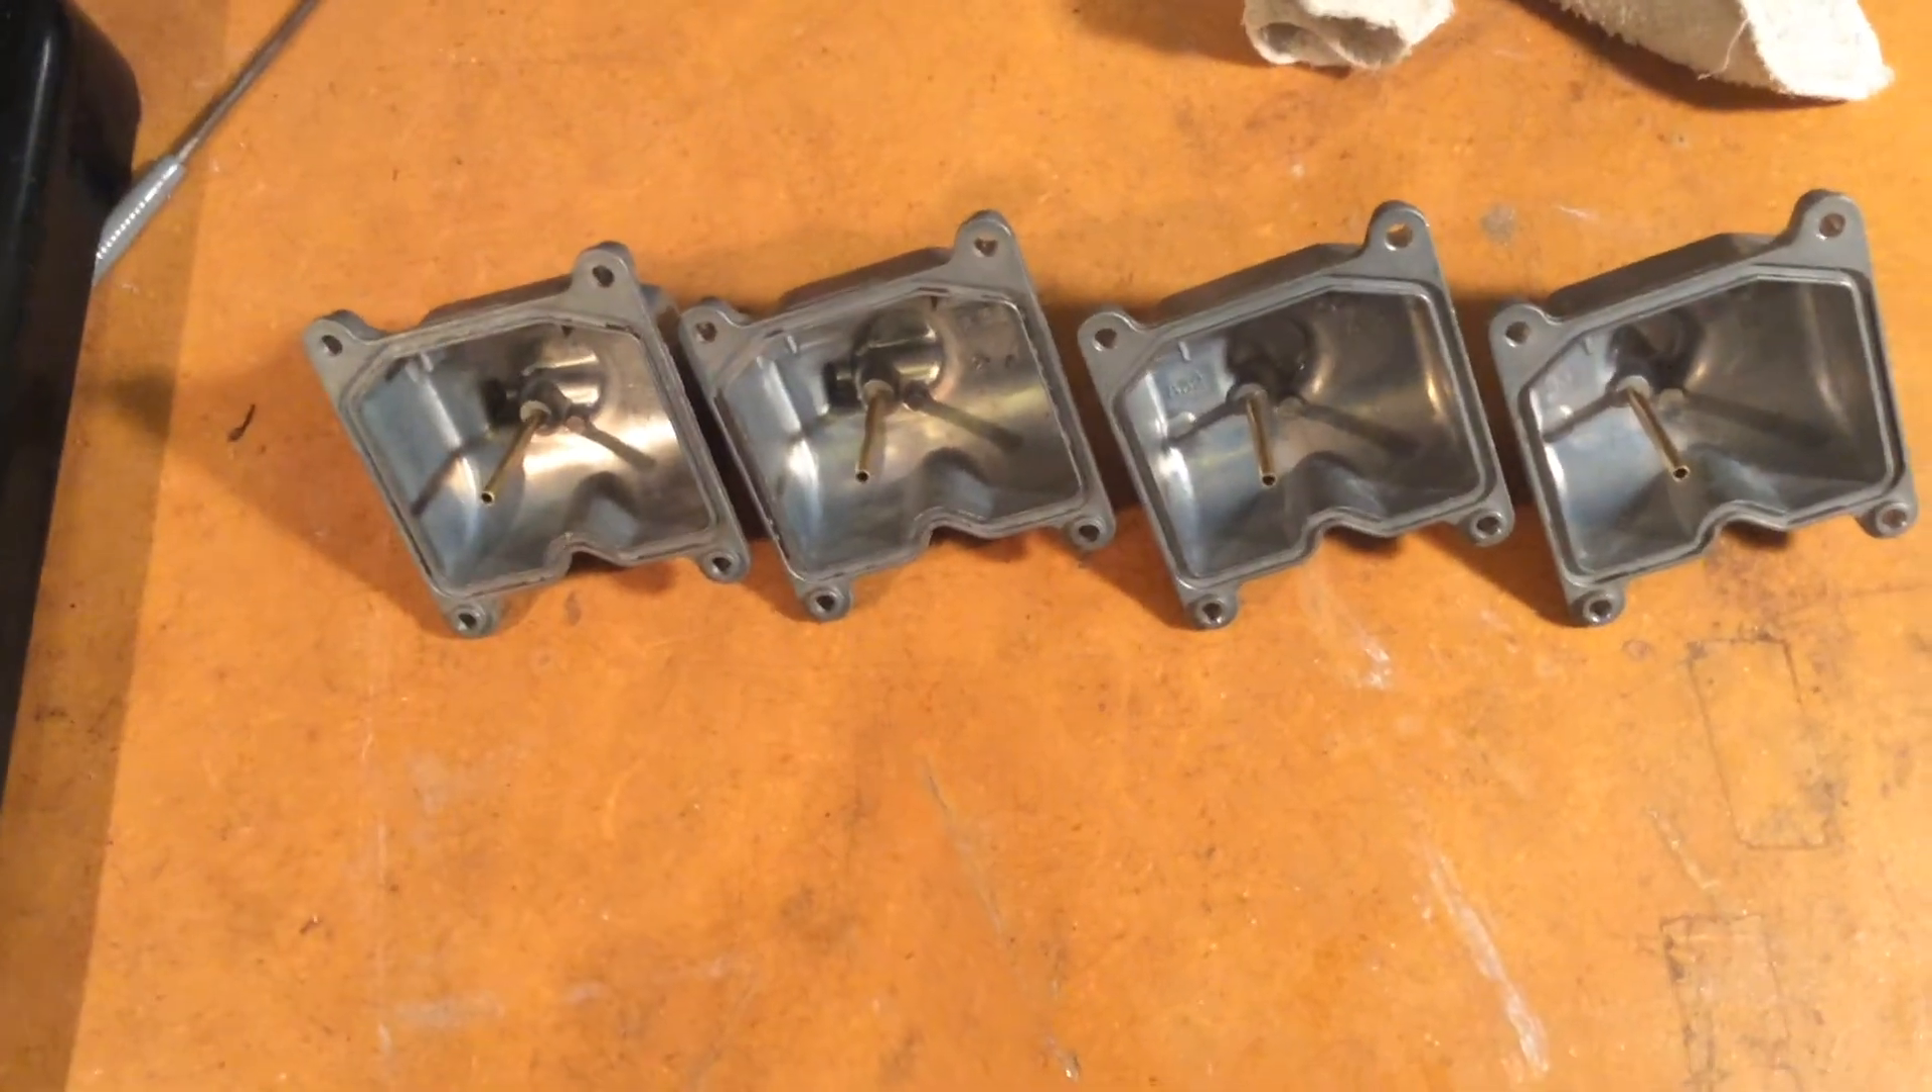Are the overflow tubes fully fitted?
Yes.